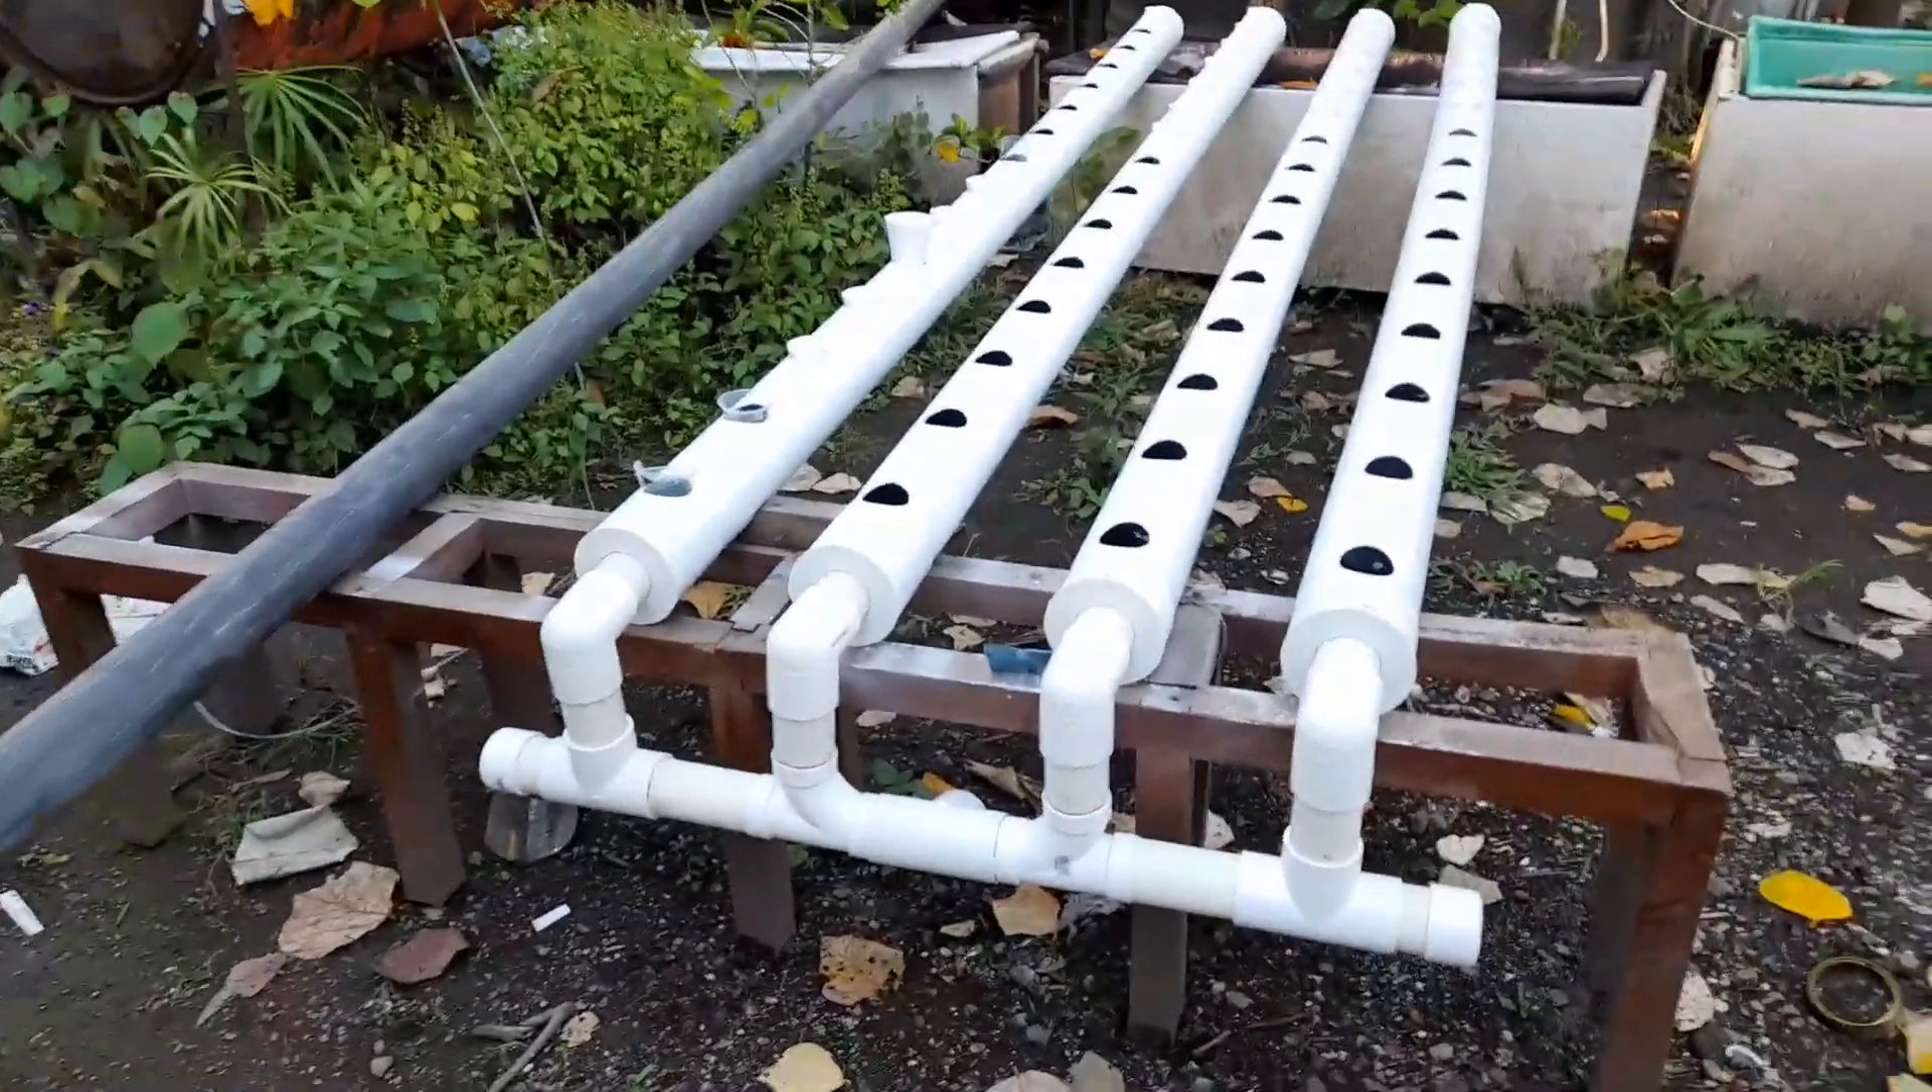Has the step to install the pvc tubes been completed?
Yes.